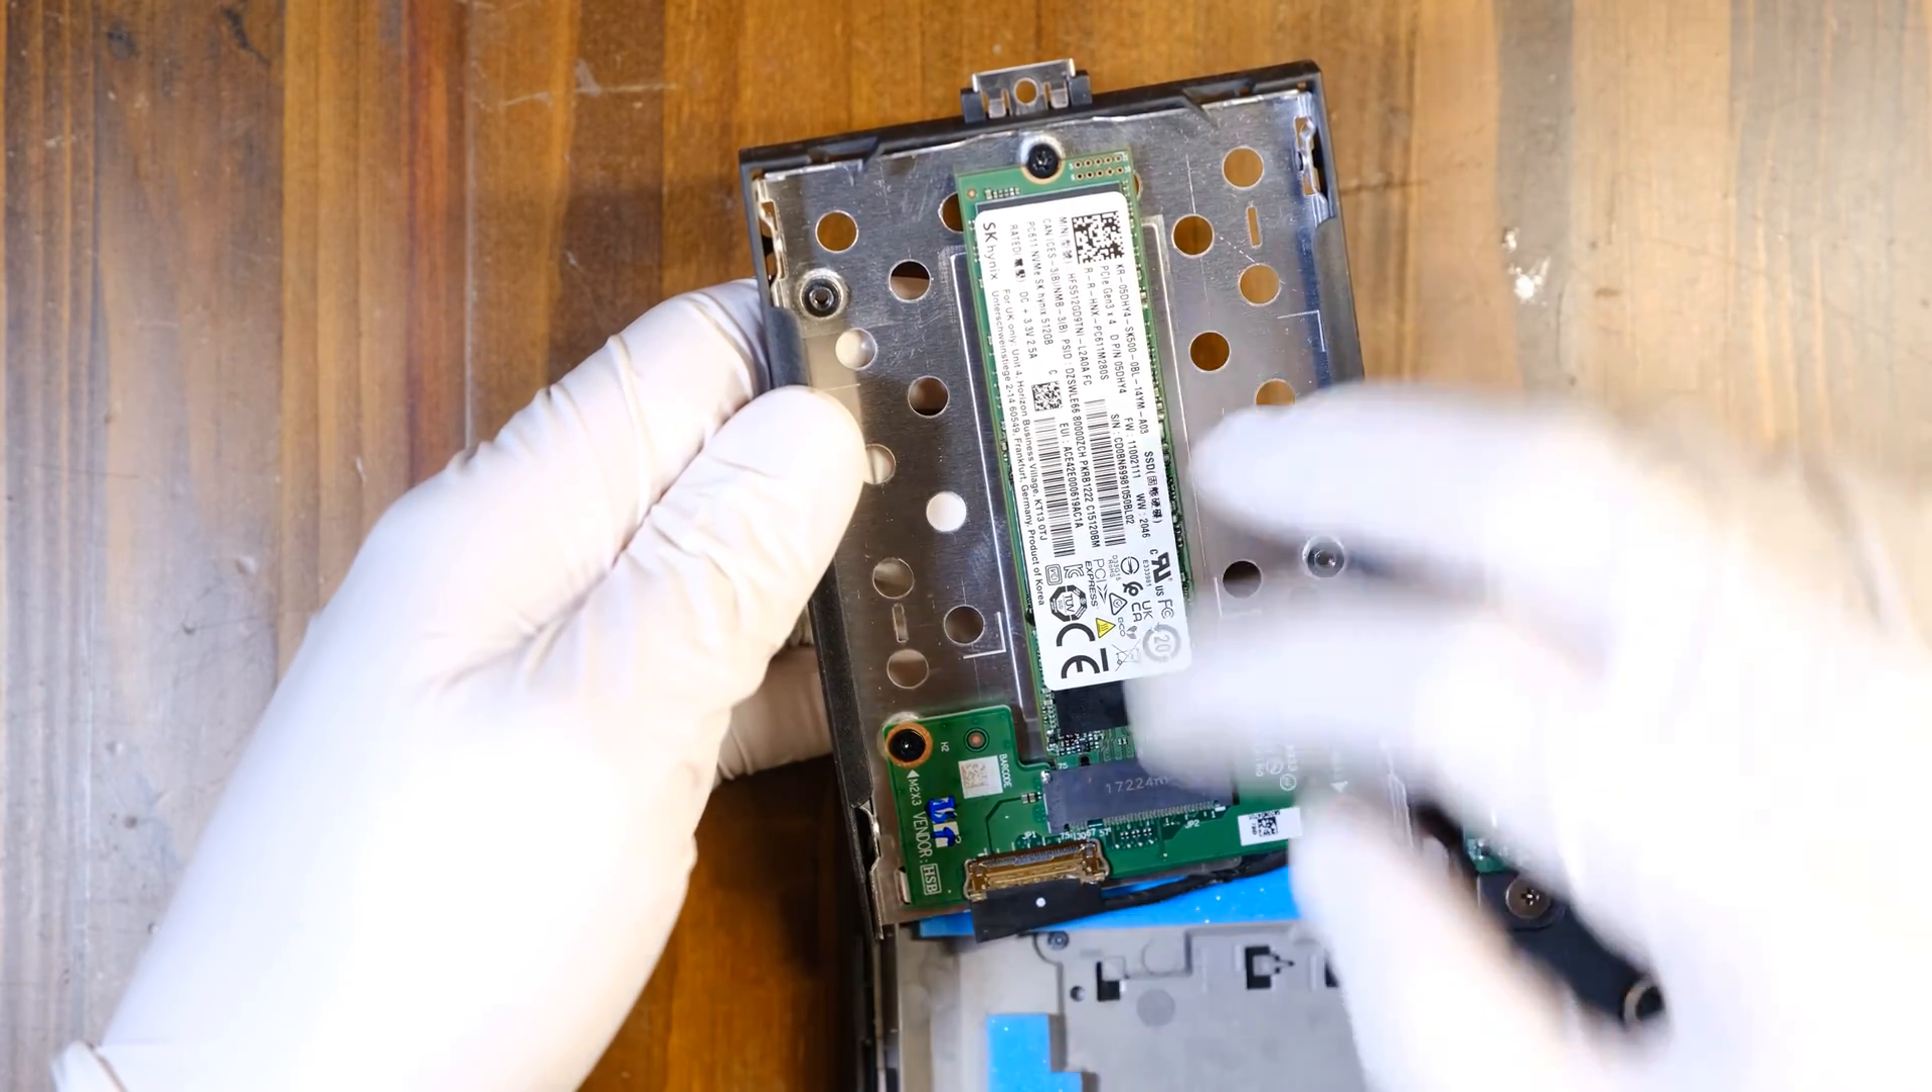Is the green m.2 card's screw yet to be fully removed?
Yes.